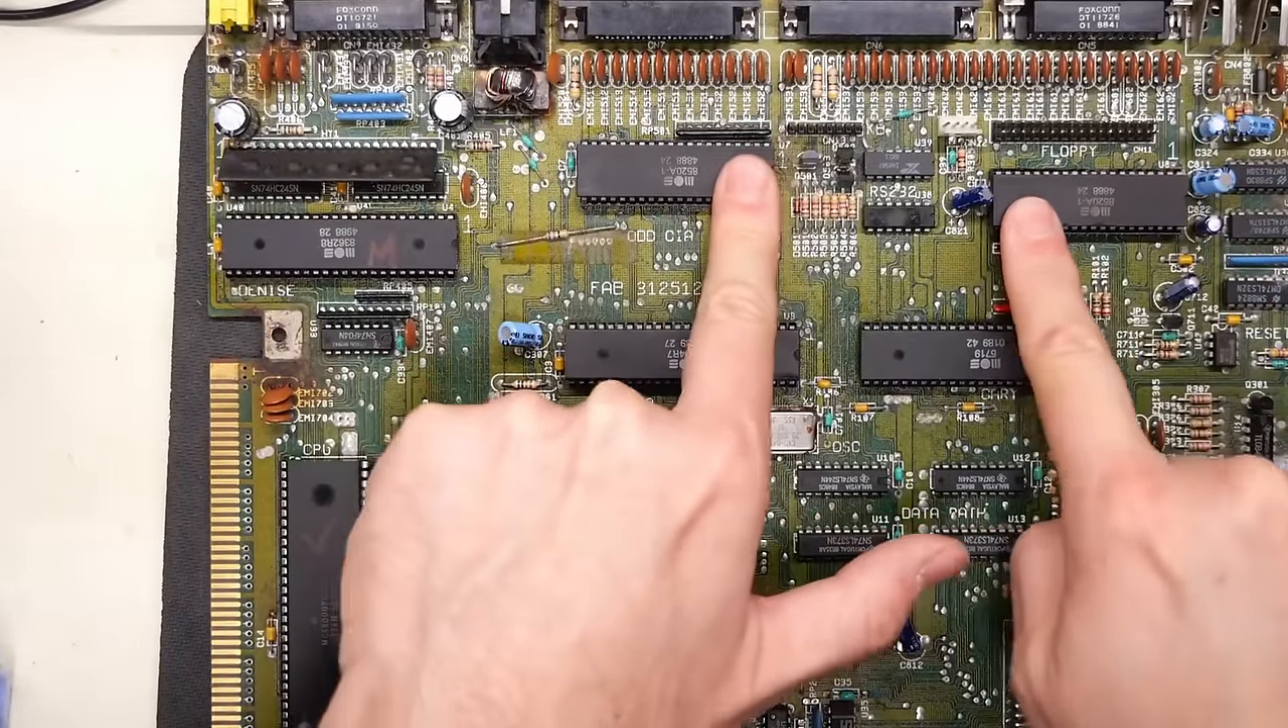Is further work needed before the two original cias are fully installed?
No.